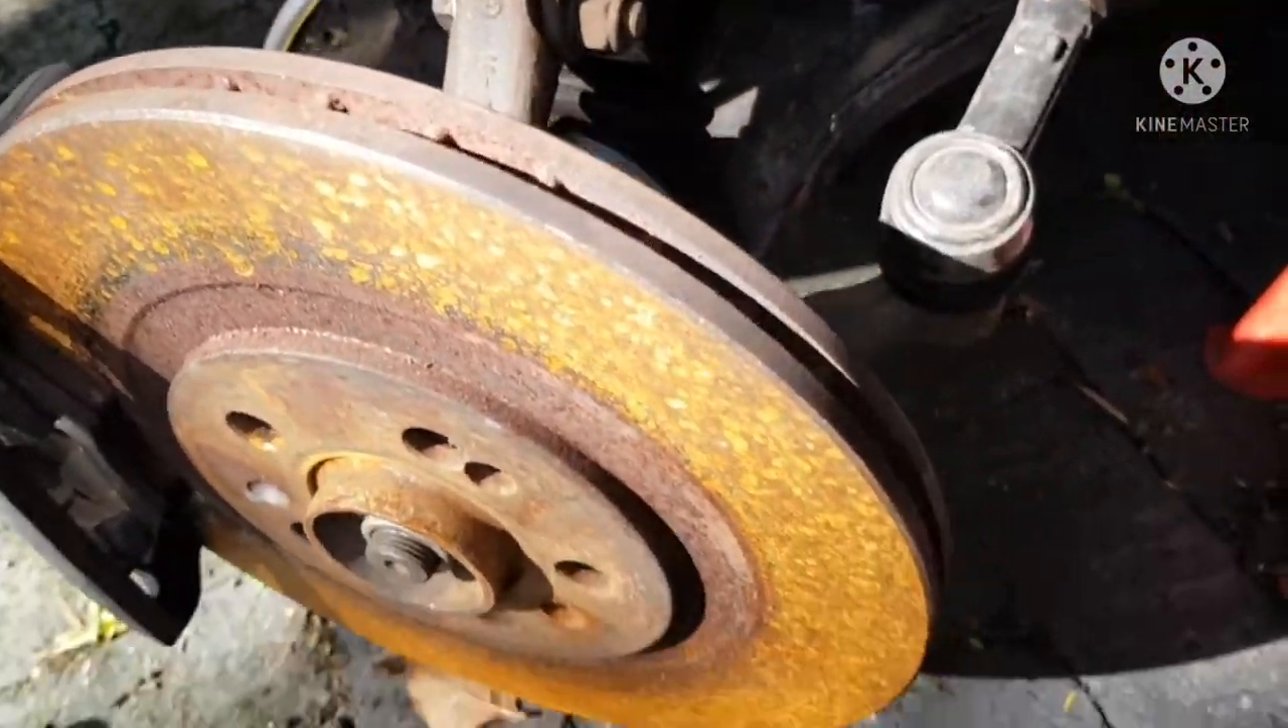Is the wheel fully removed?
Yes.